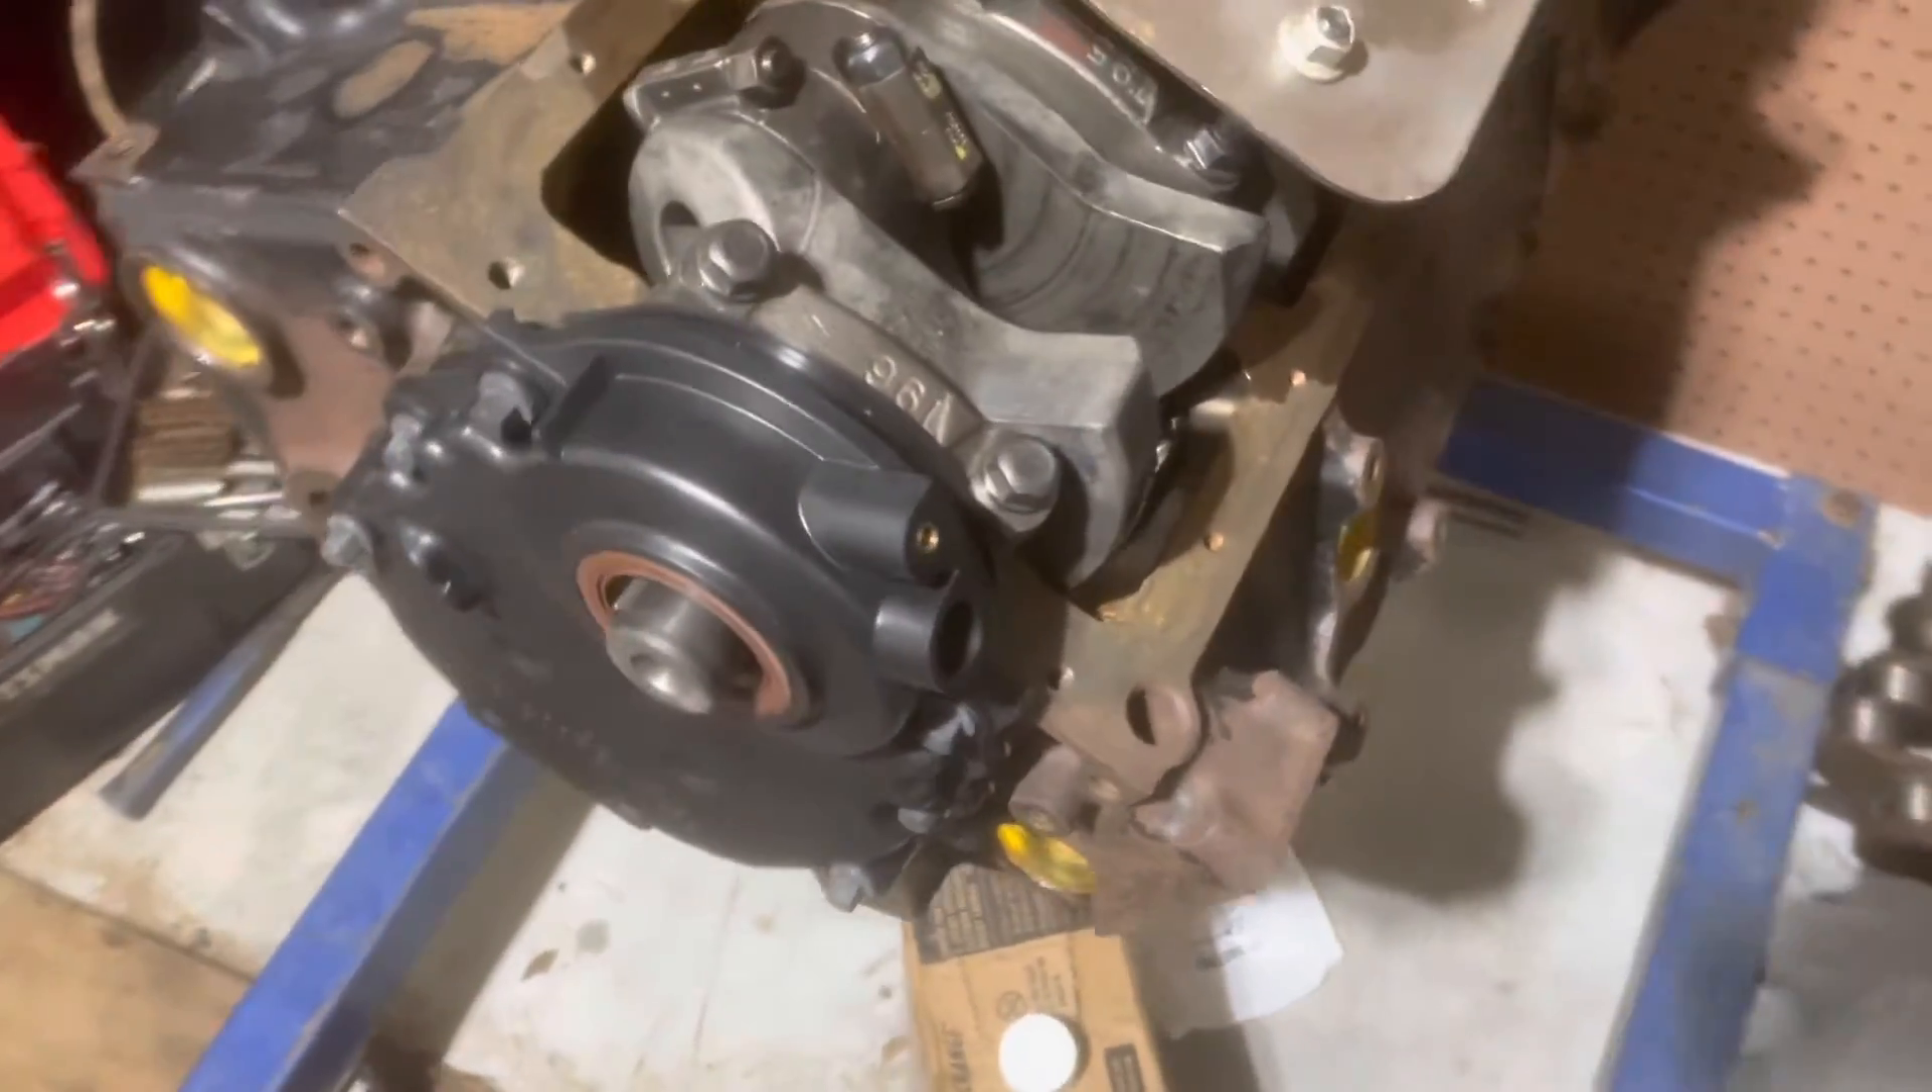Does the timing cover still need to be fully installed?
No.